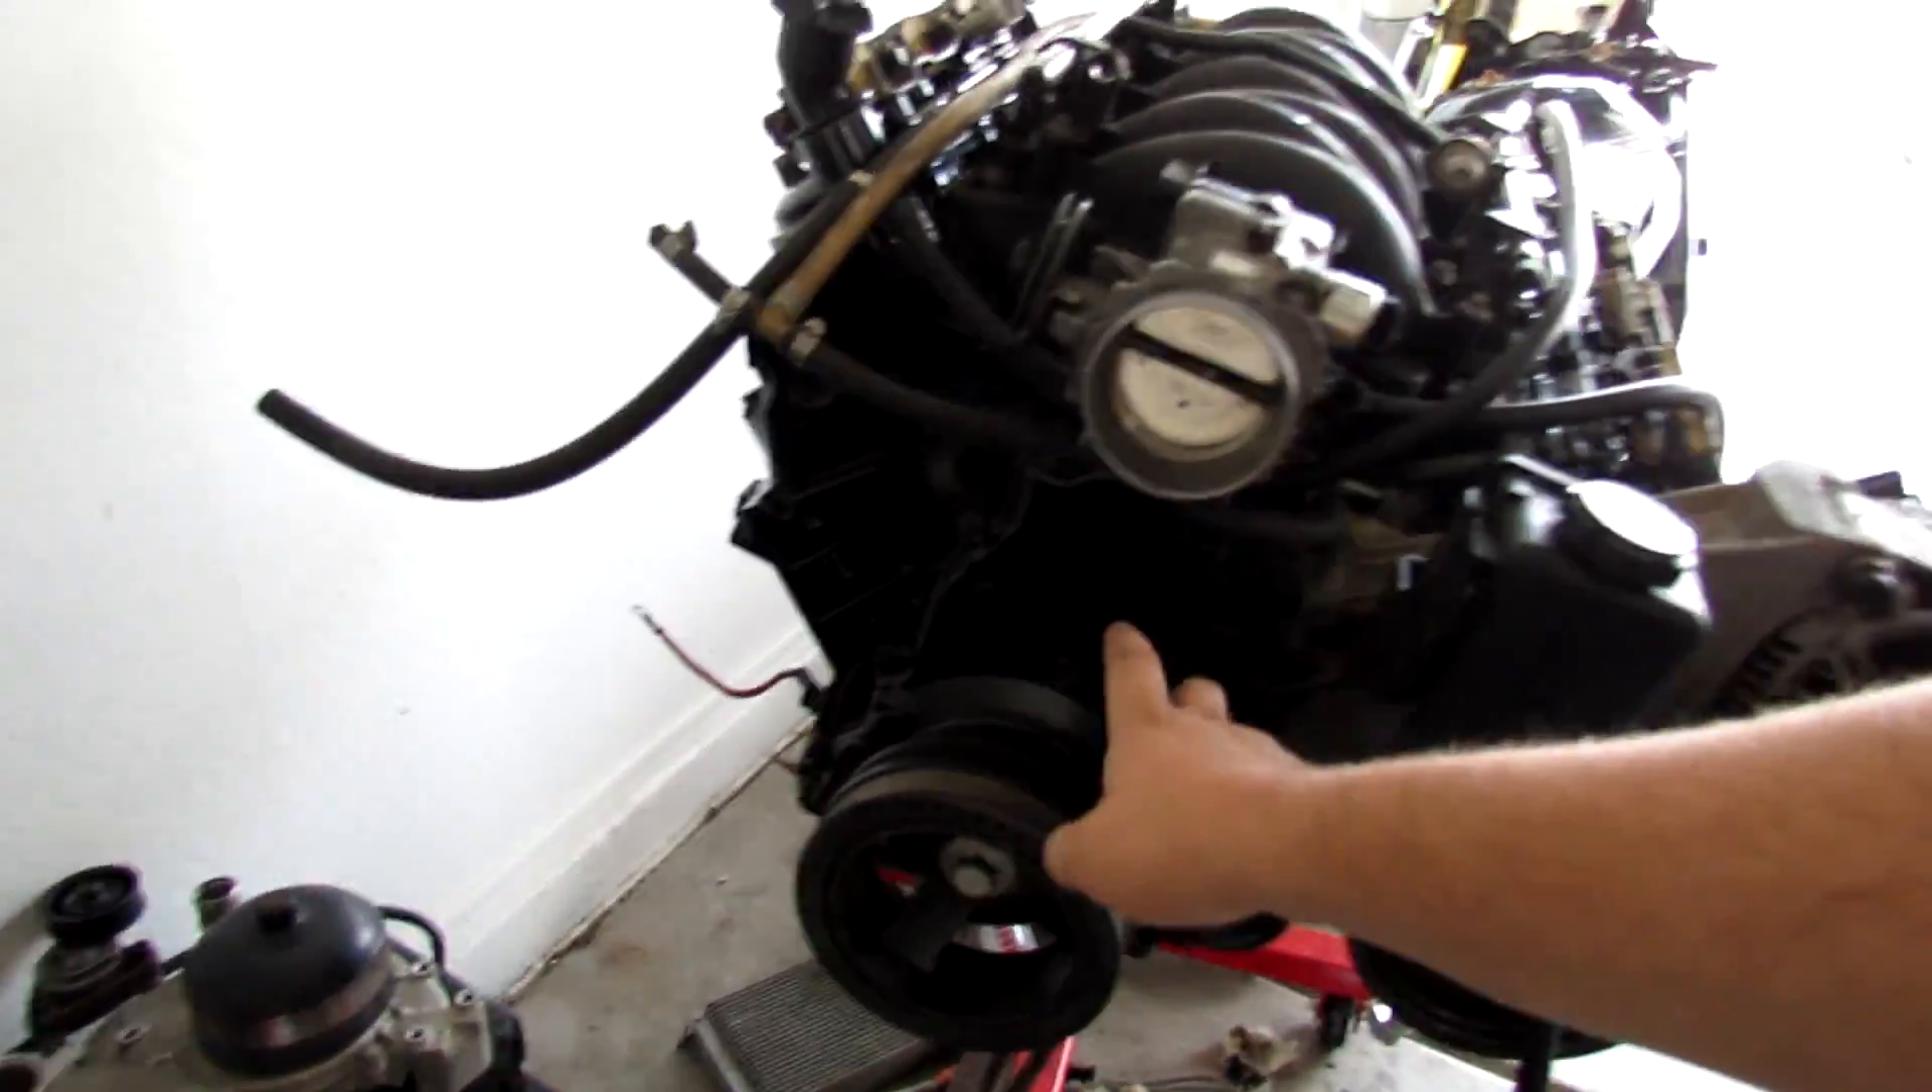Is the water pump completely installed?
No.